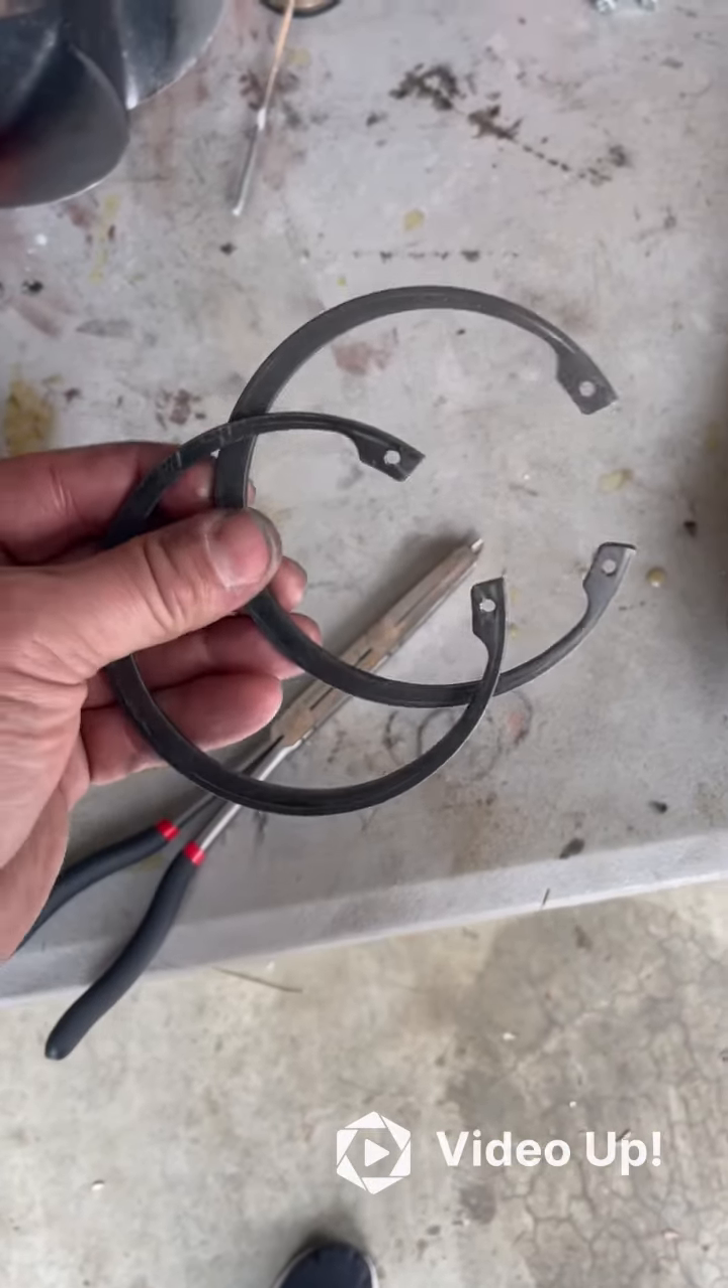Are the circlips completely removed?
Yes.